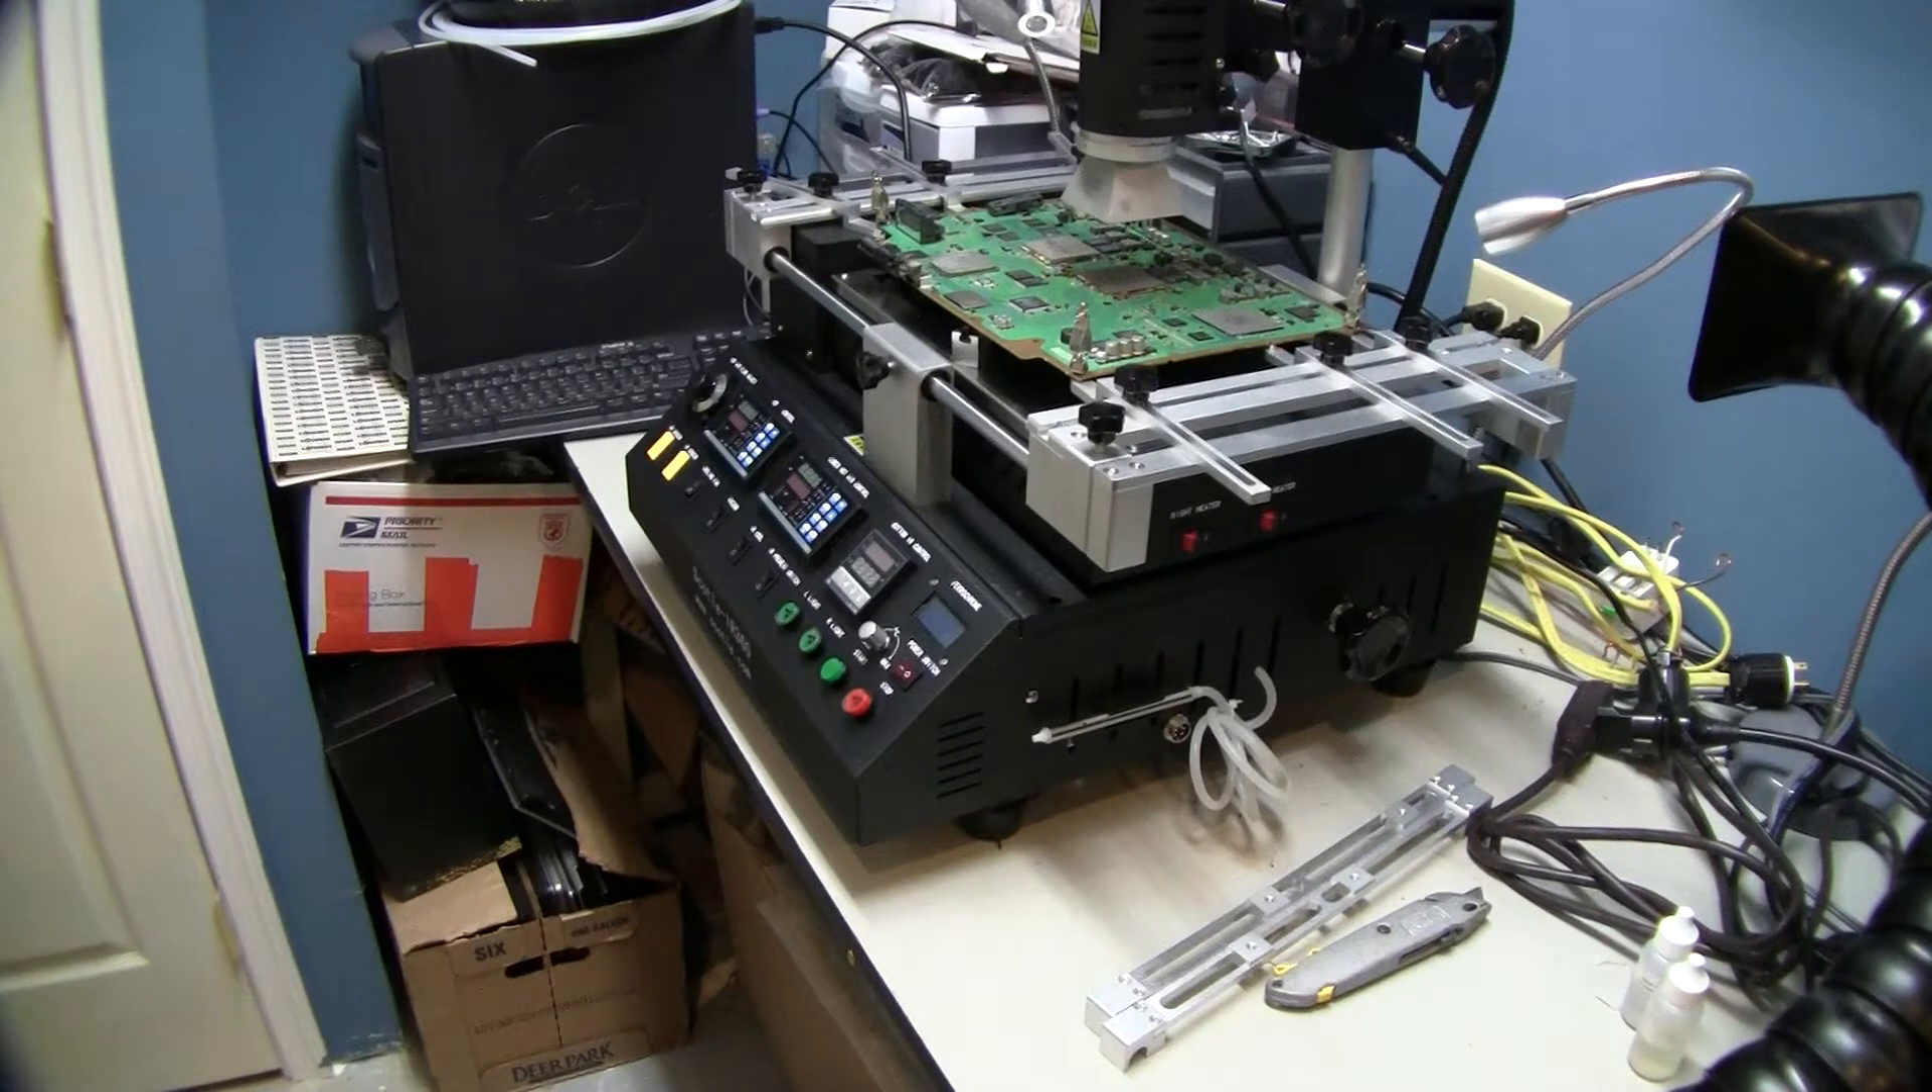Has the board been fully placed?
Yes.